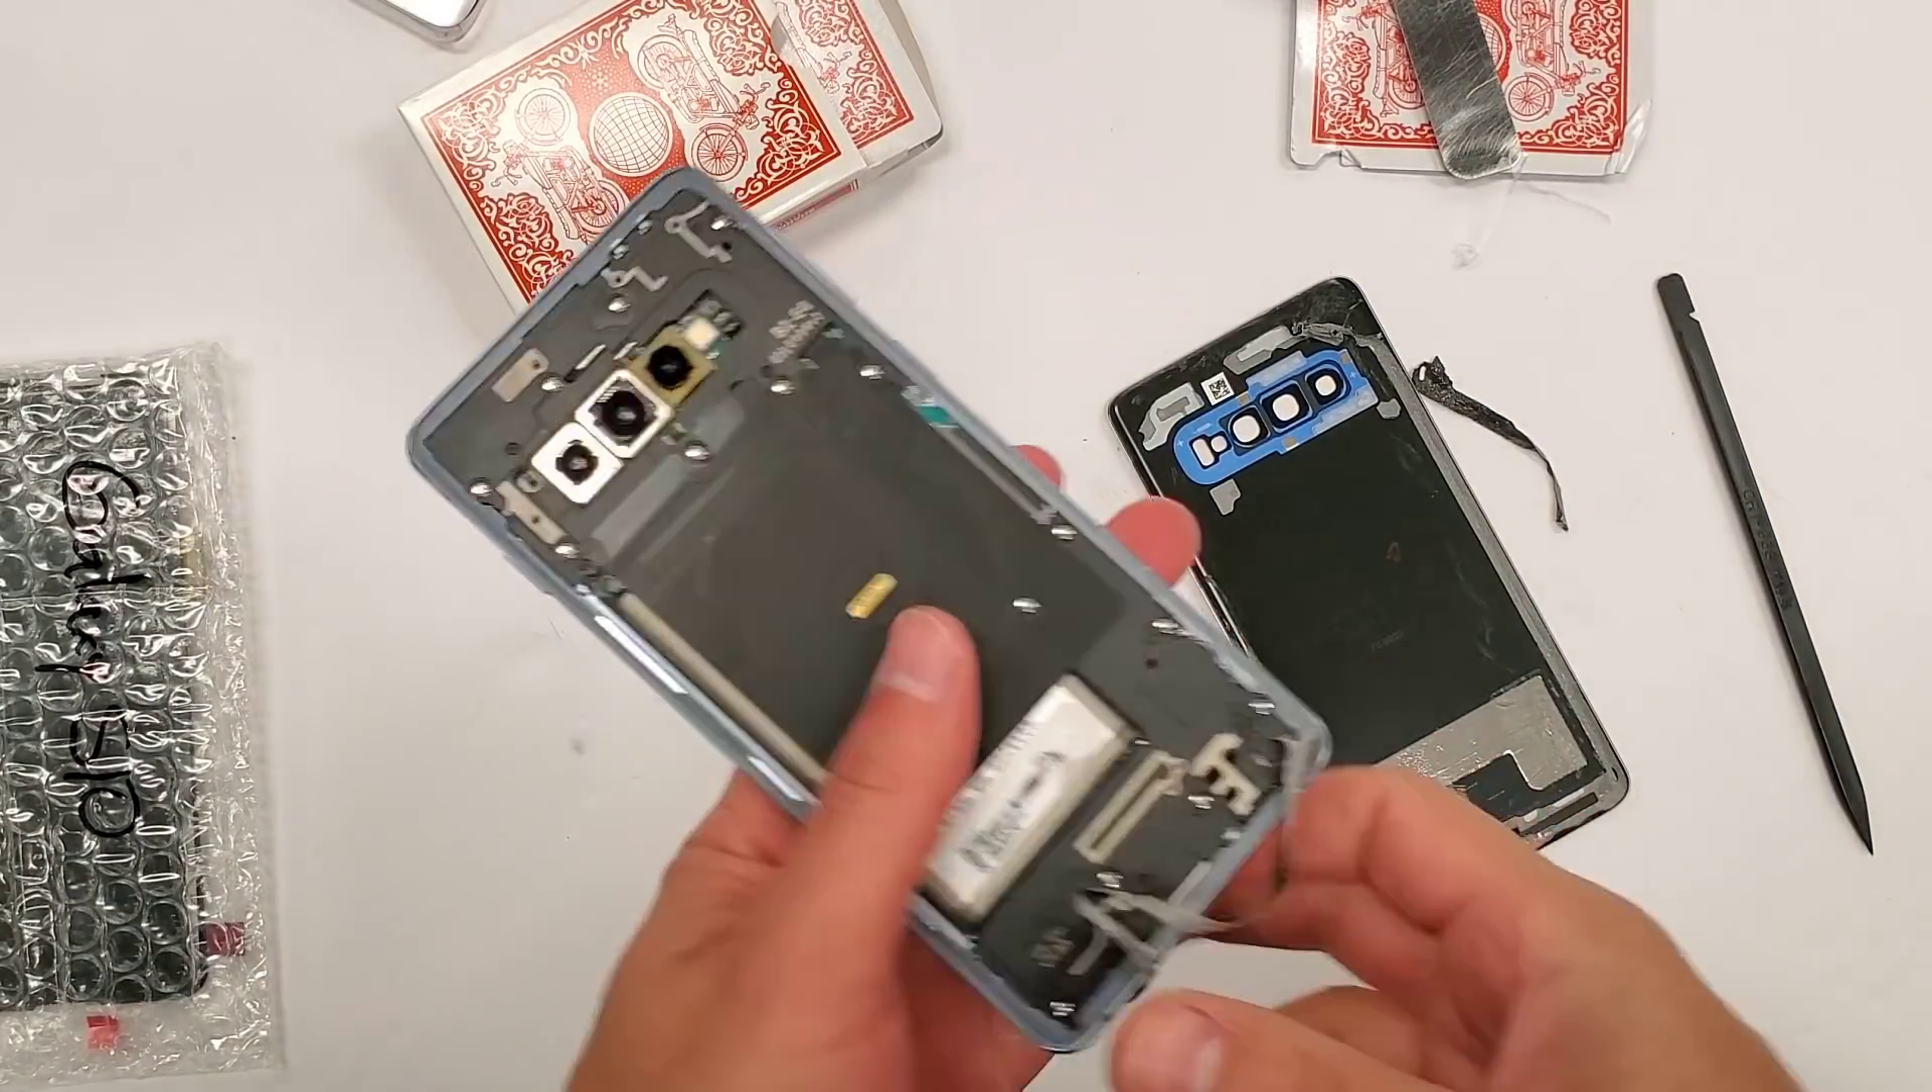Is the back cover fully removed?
Yes.